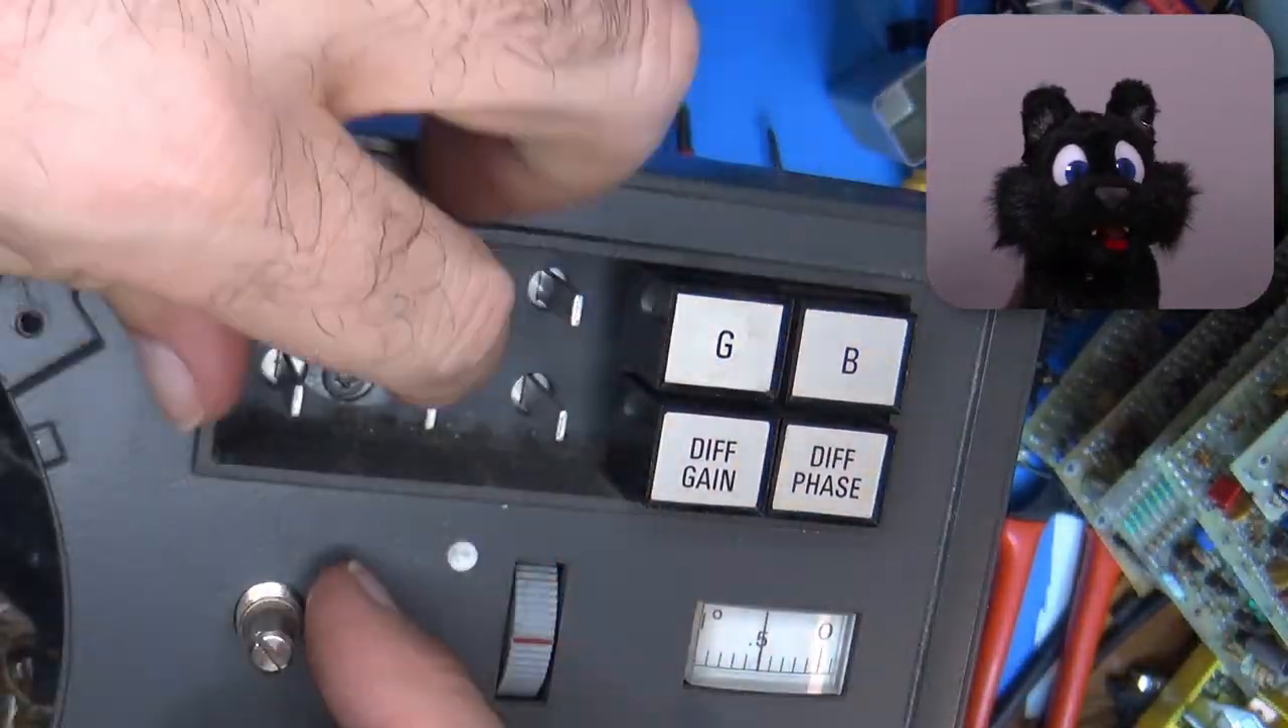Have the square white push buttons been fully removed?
No.